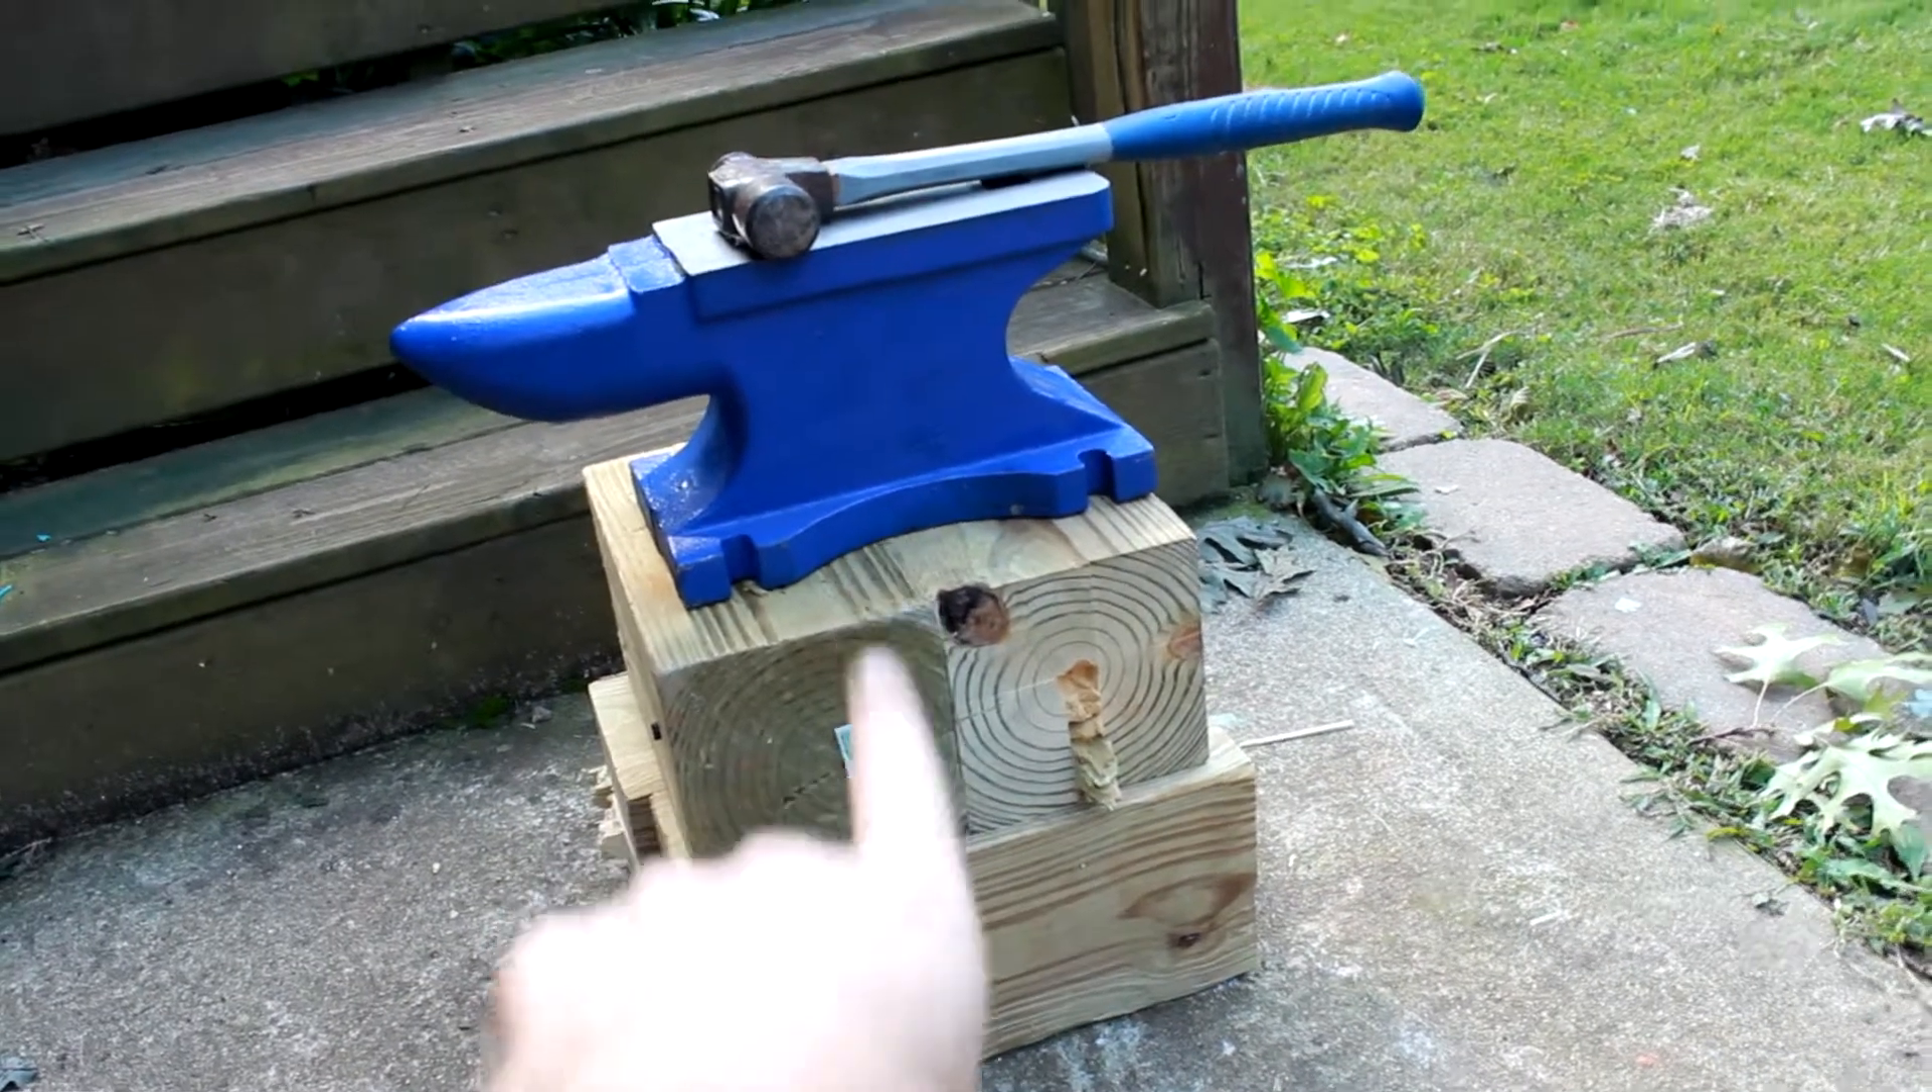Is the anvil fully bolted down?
No.